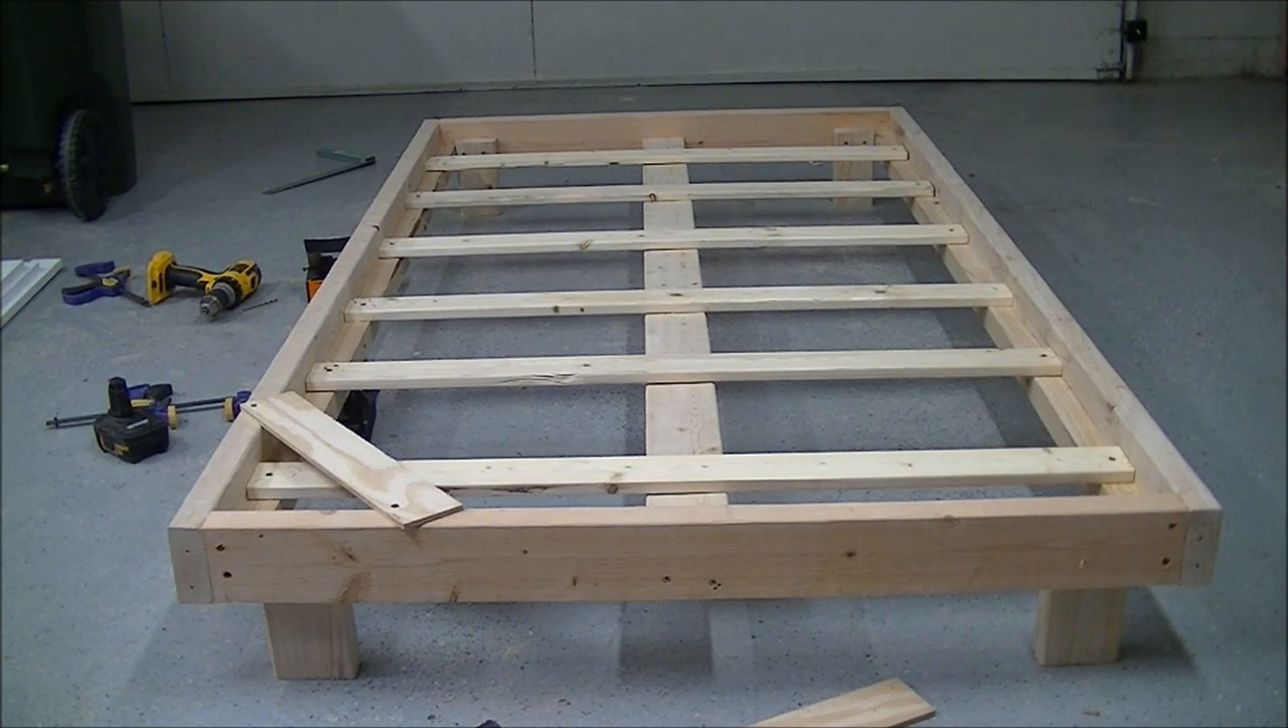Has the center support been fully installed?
Yes.